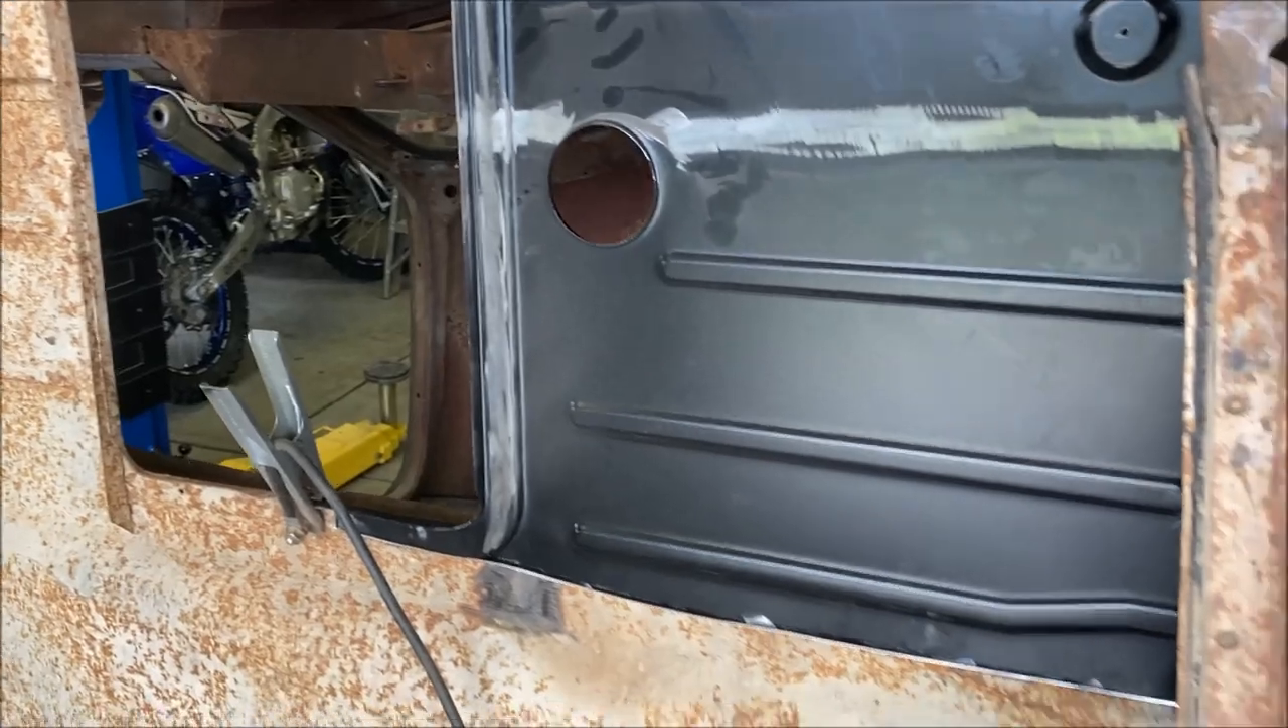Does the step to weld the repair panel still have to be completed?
Yes.